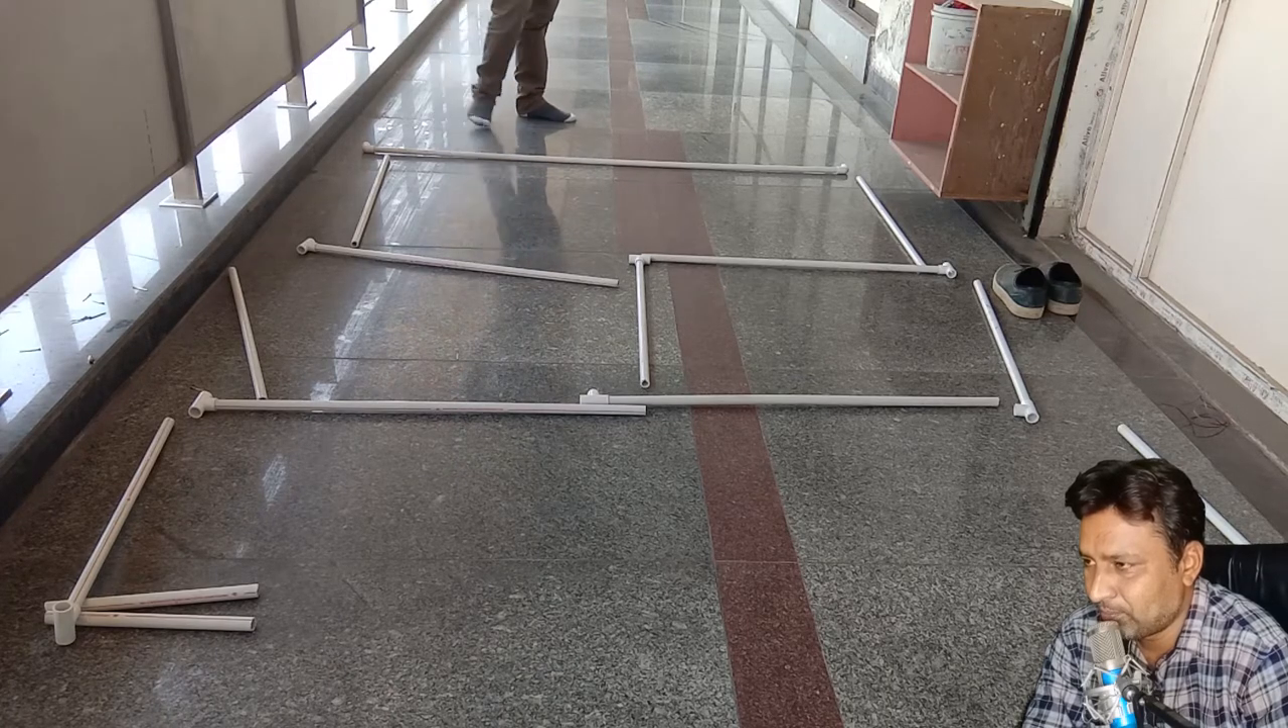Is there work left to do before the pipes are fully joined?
Yes.